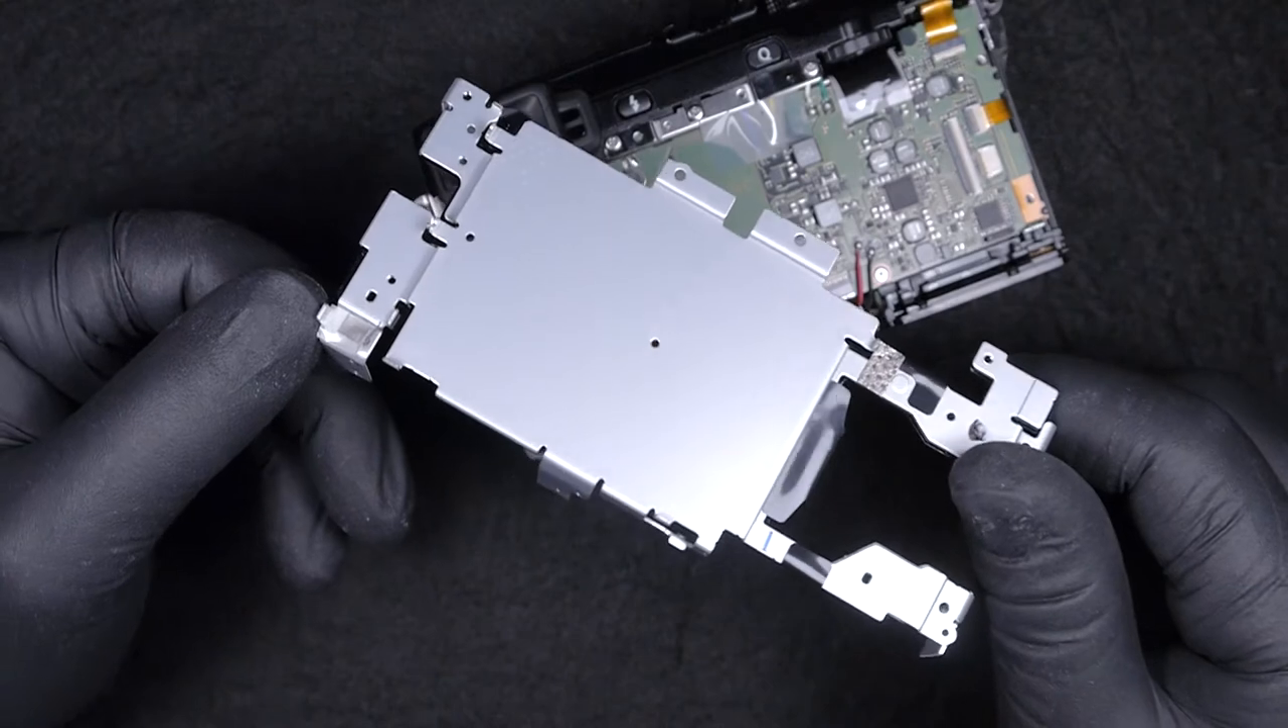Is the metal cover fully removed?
Yes.